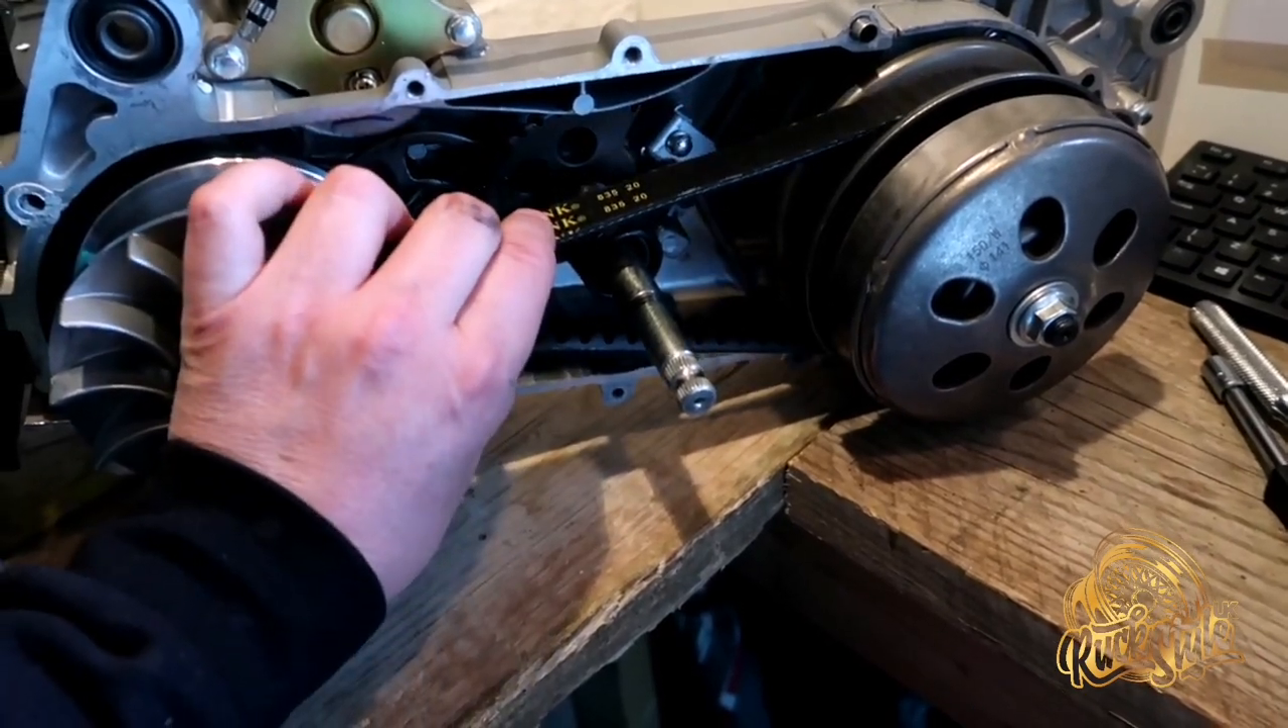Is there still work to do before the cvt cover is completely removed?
No.